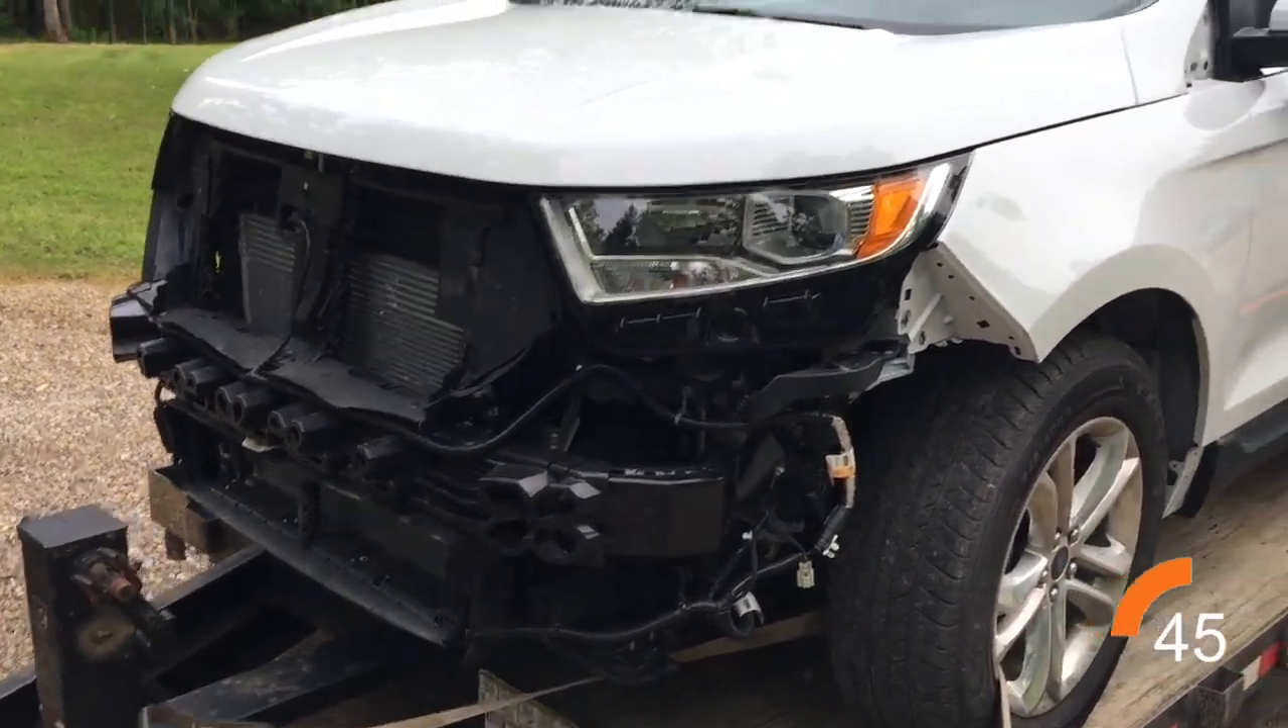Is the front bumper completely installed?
No.